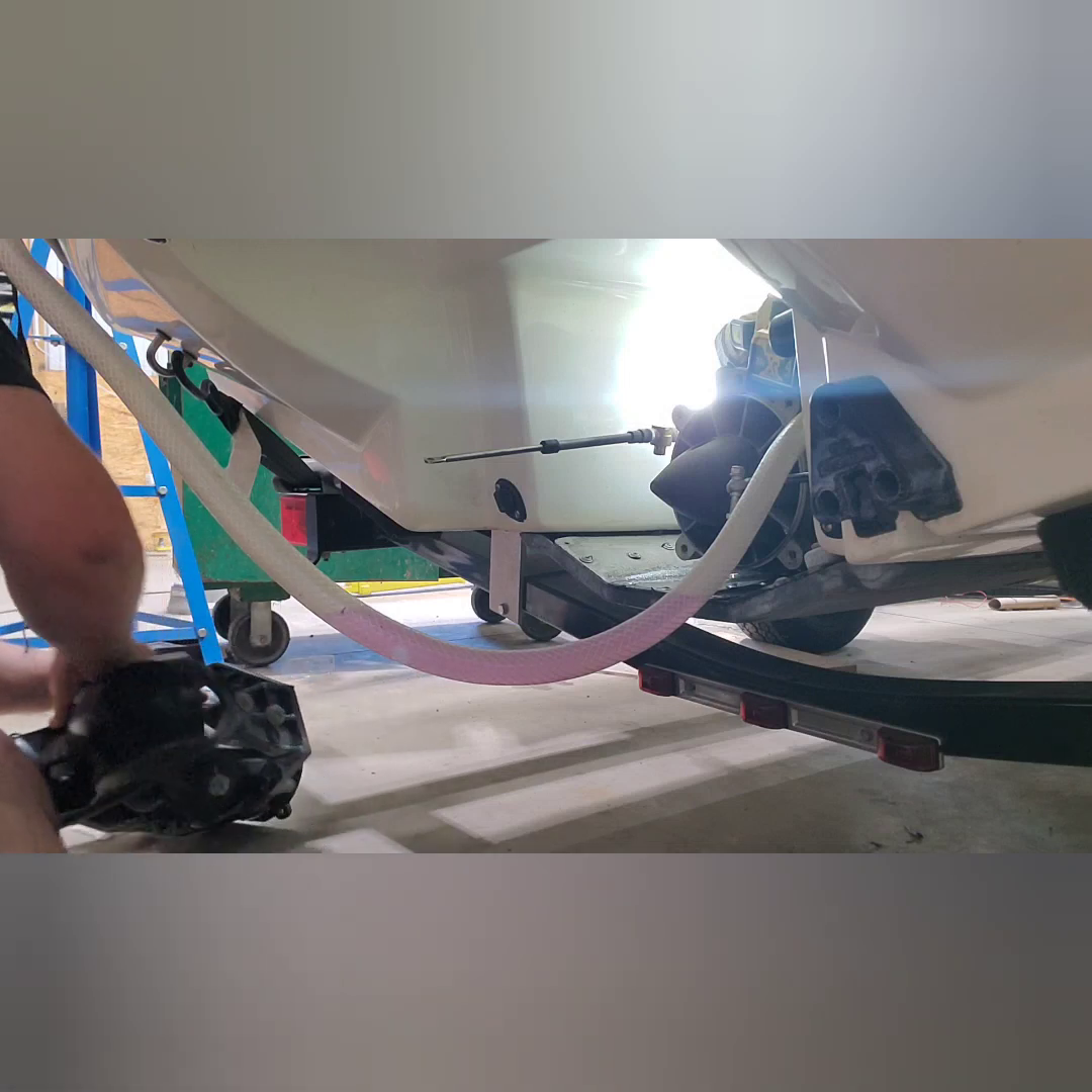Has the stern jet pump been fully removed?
No.